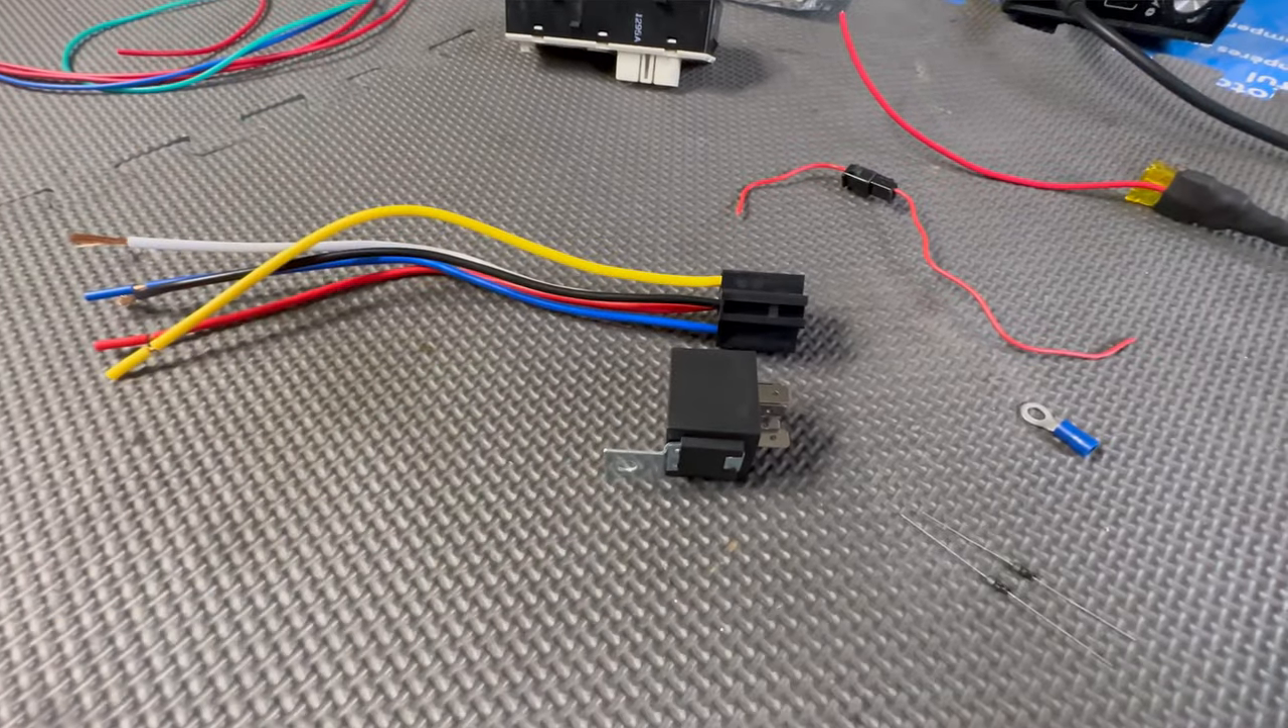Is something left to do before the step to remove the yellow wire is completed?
Yes.